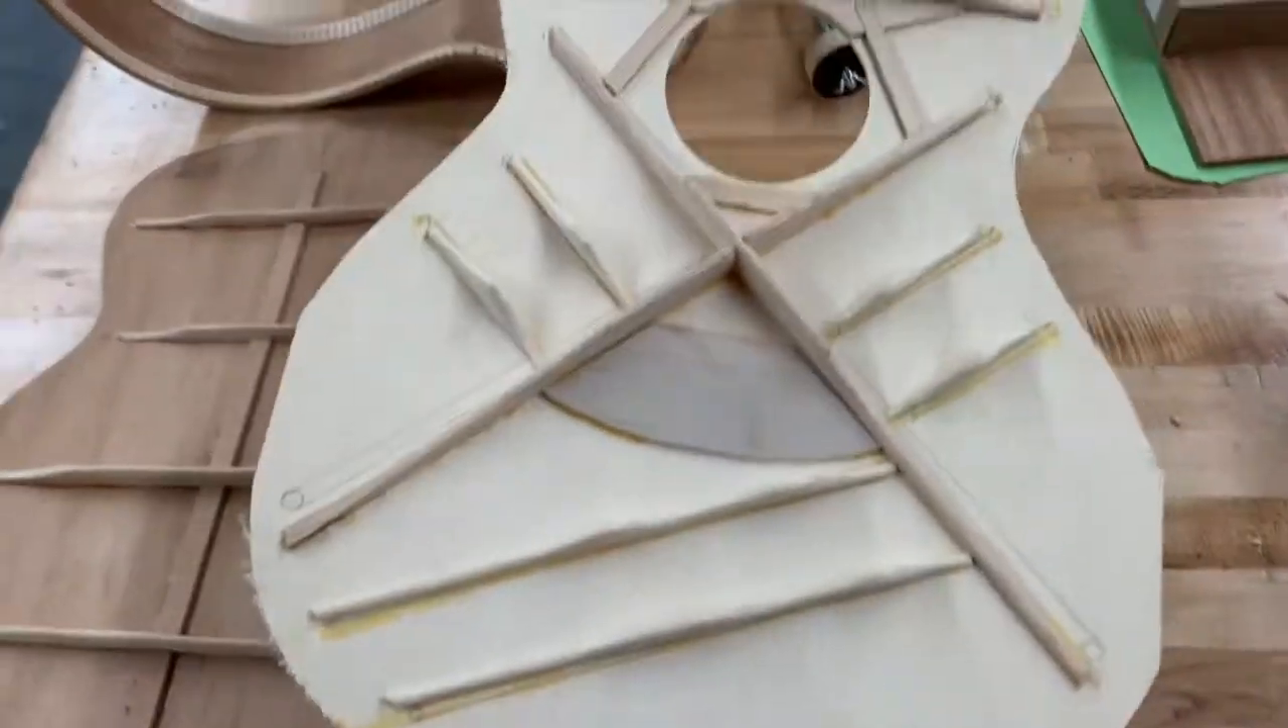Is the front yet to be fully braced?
No.